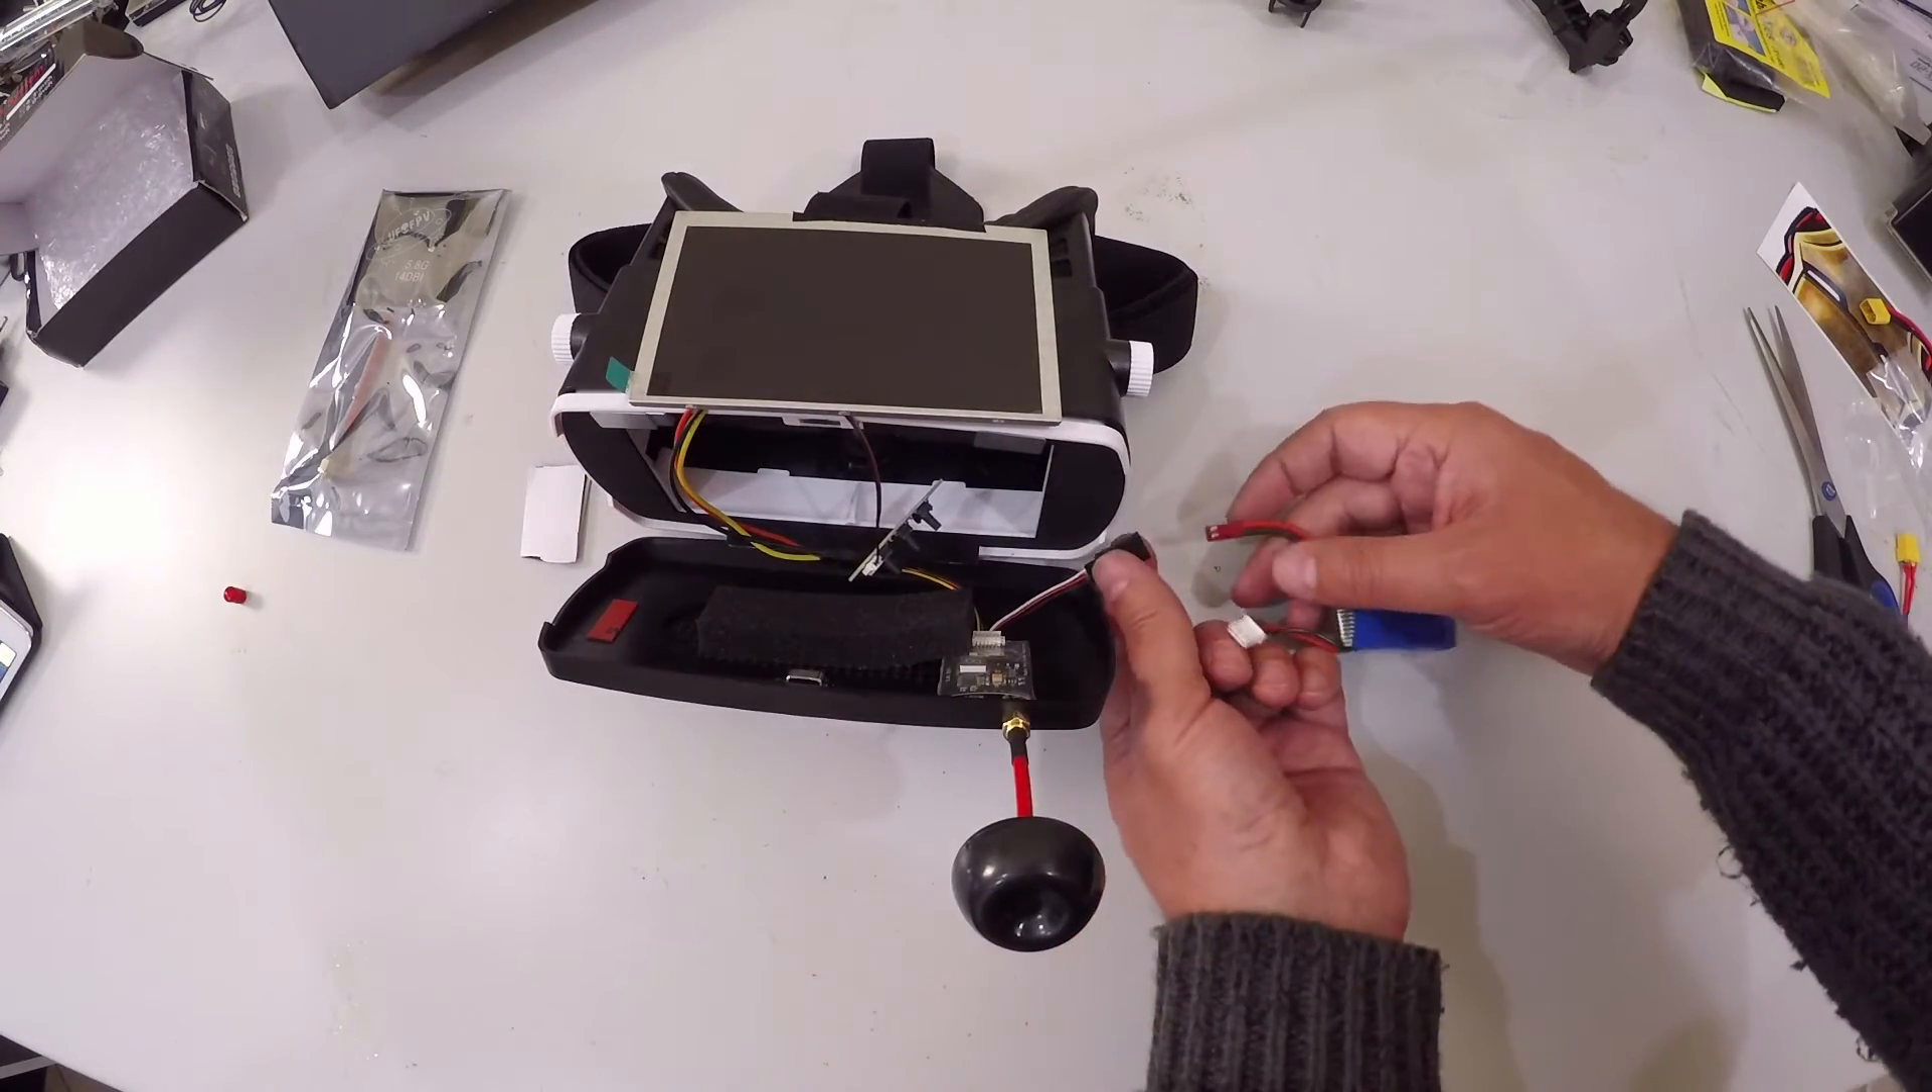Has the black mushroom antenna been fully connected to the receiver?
Yes.